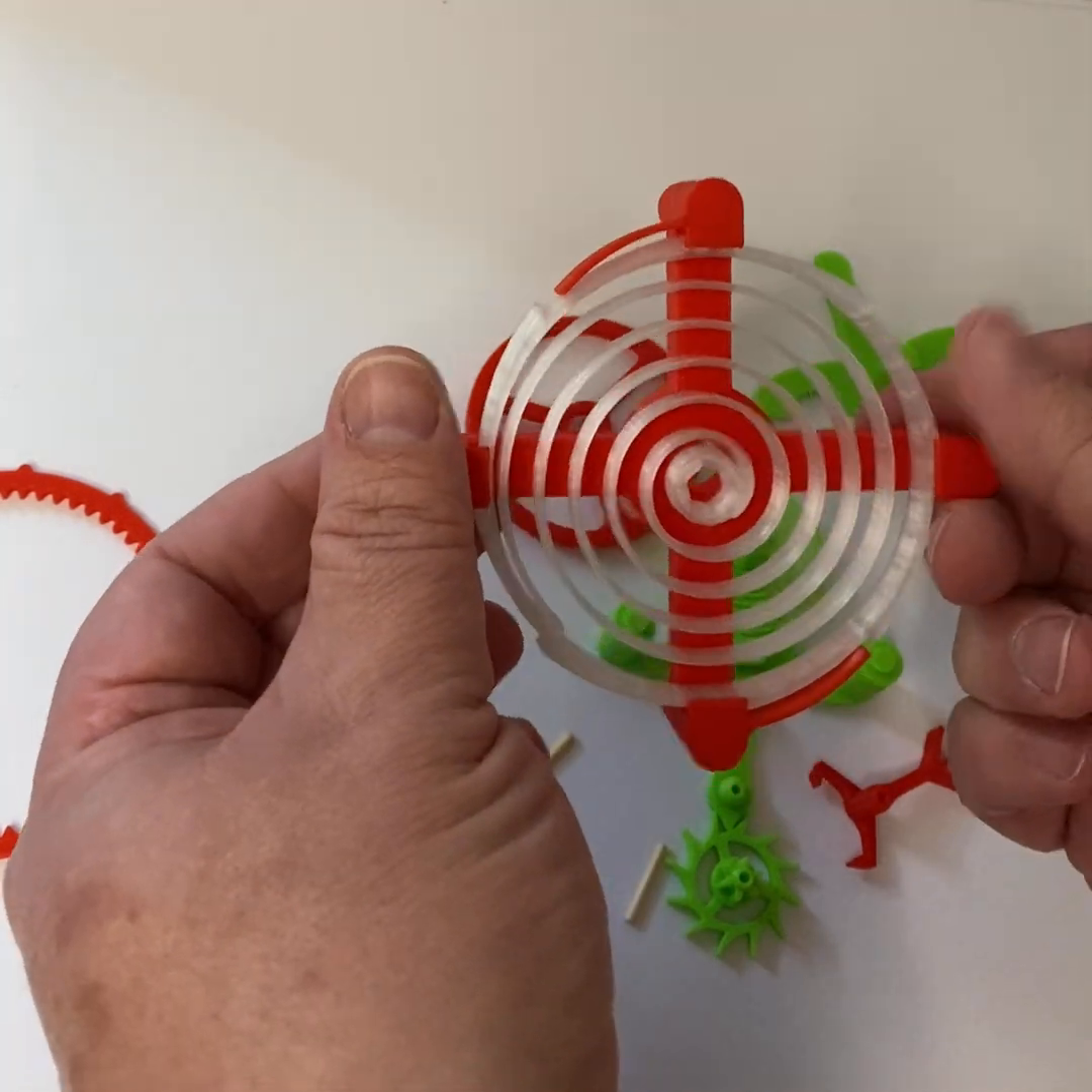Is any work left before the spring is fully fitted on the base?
No.